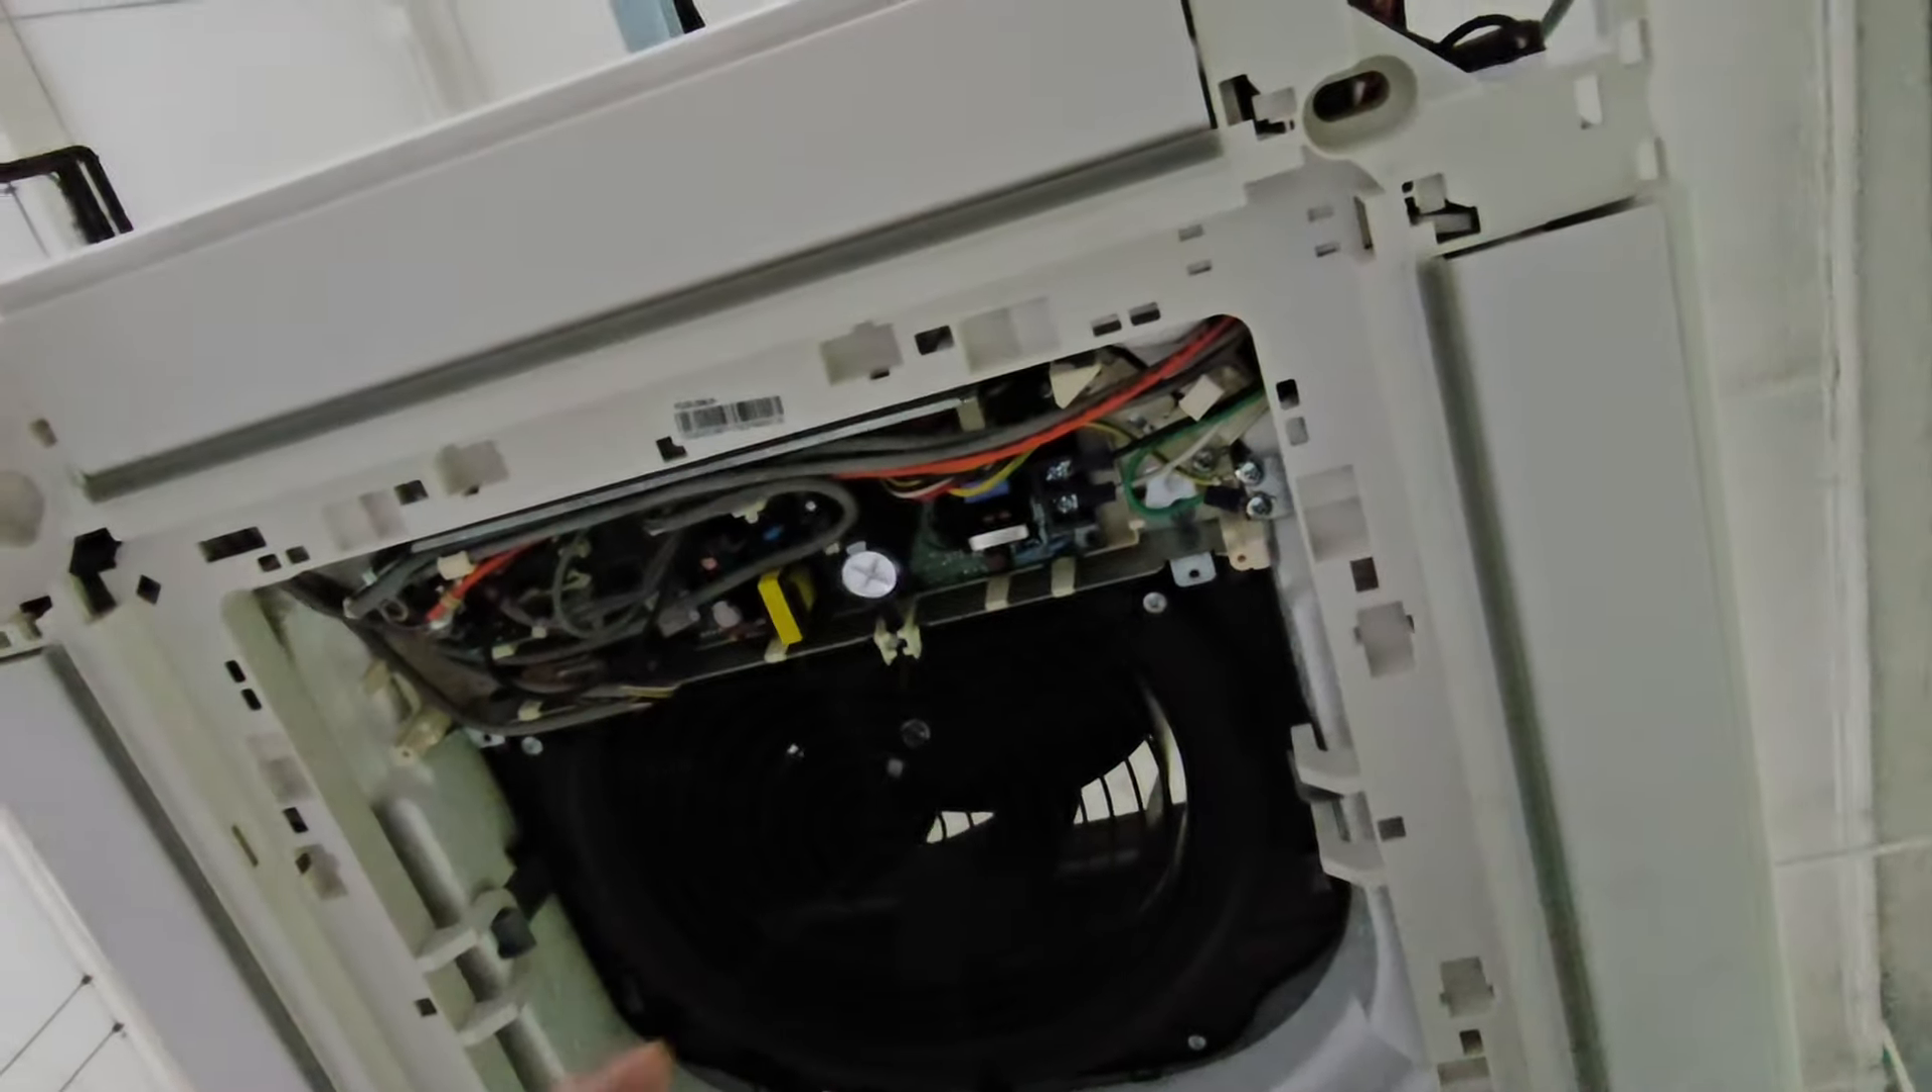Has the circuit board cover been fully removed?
Yes.